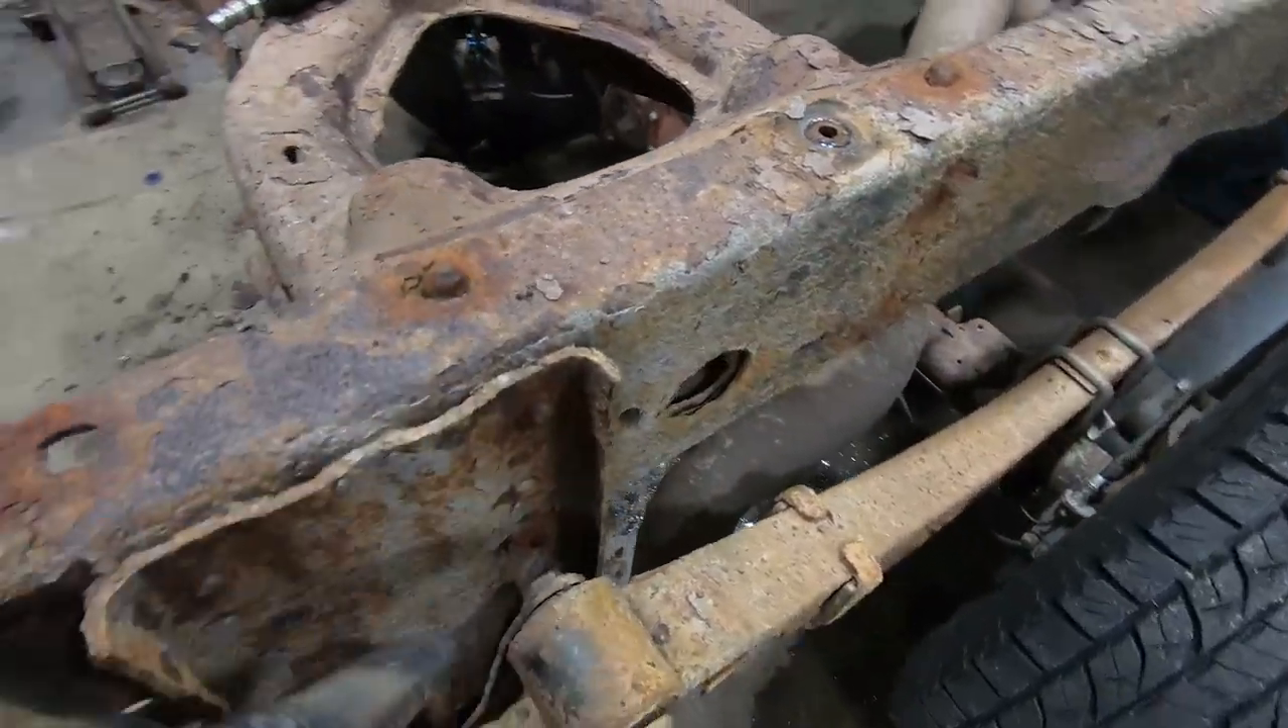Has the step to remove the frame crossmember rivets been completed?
No.